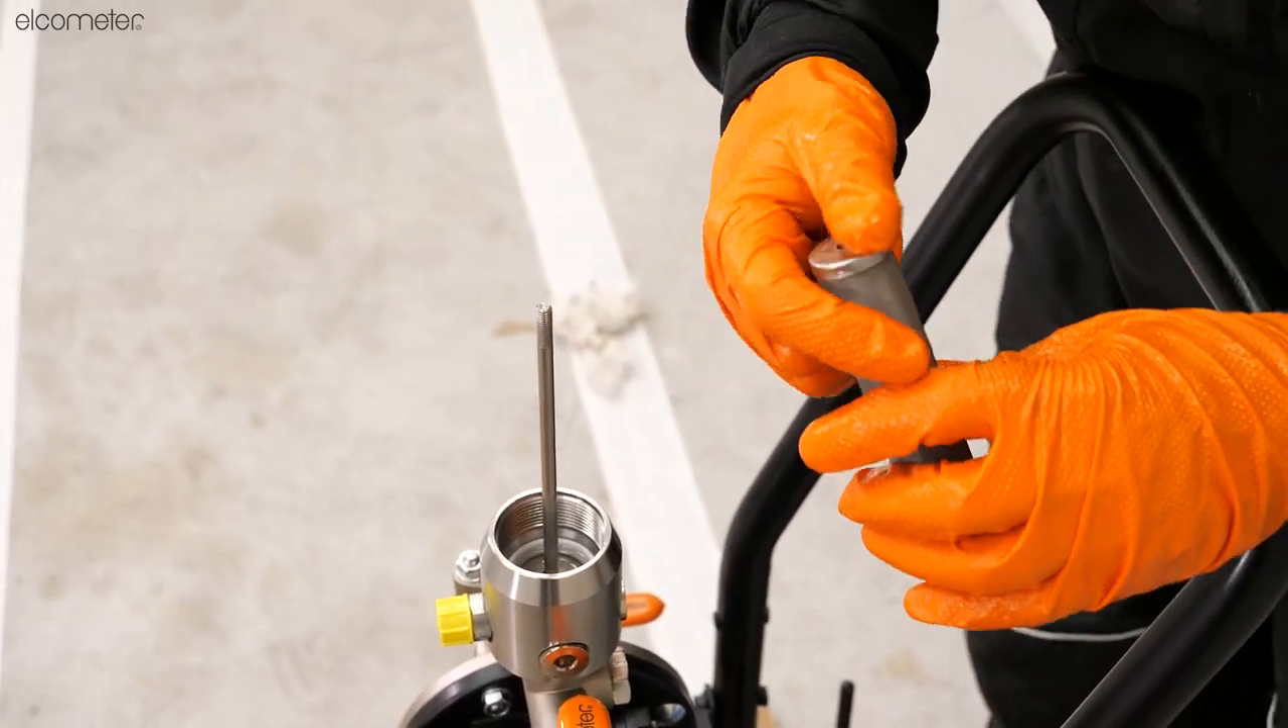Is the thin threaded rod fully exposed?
Yes.